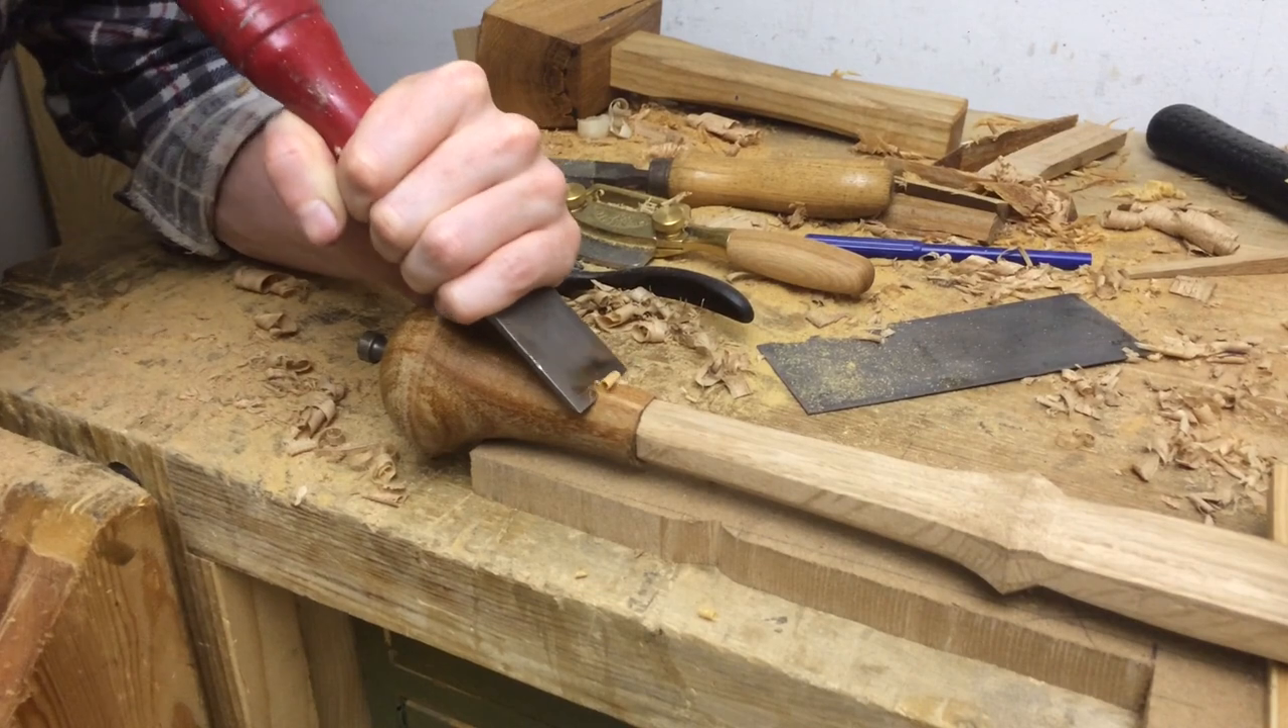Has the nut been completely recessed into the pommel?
No.